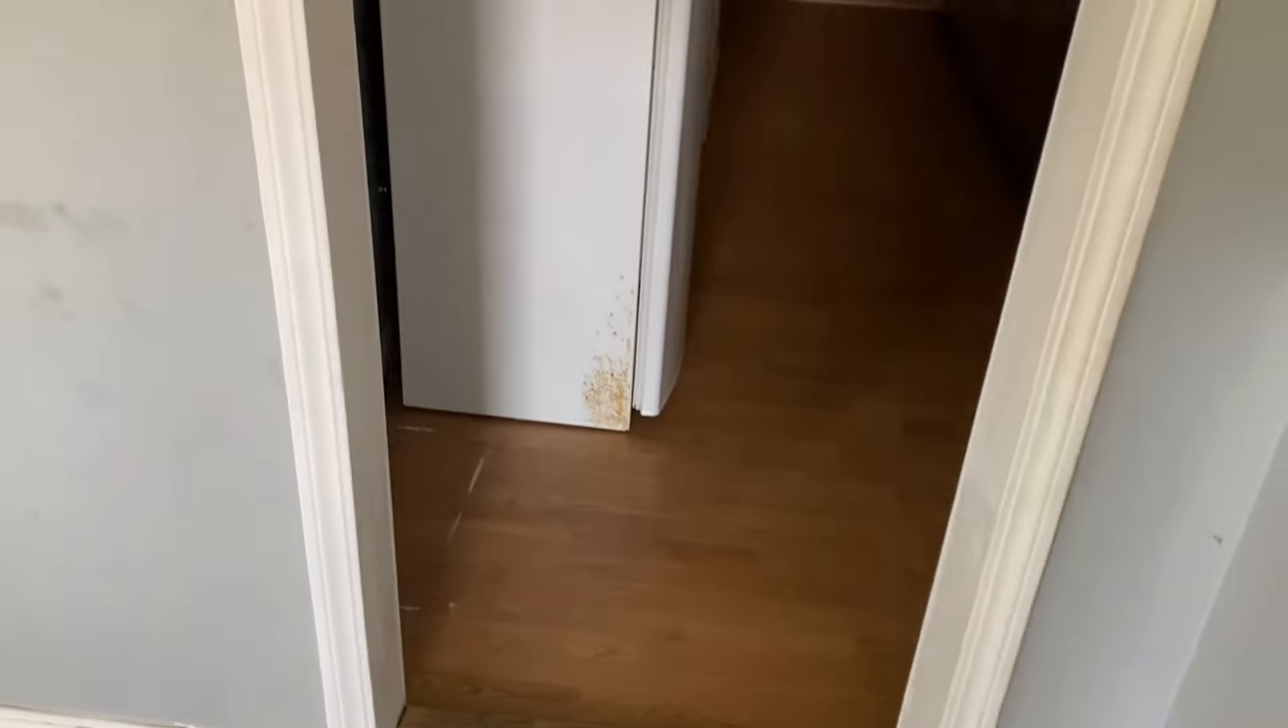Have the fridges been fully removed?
No.